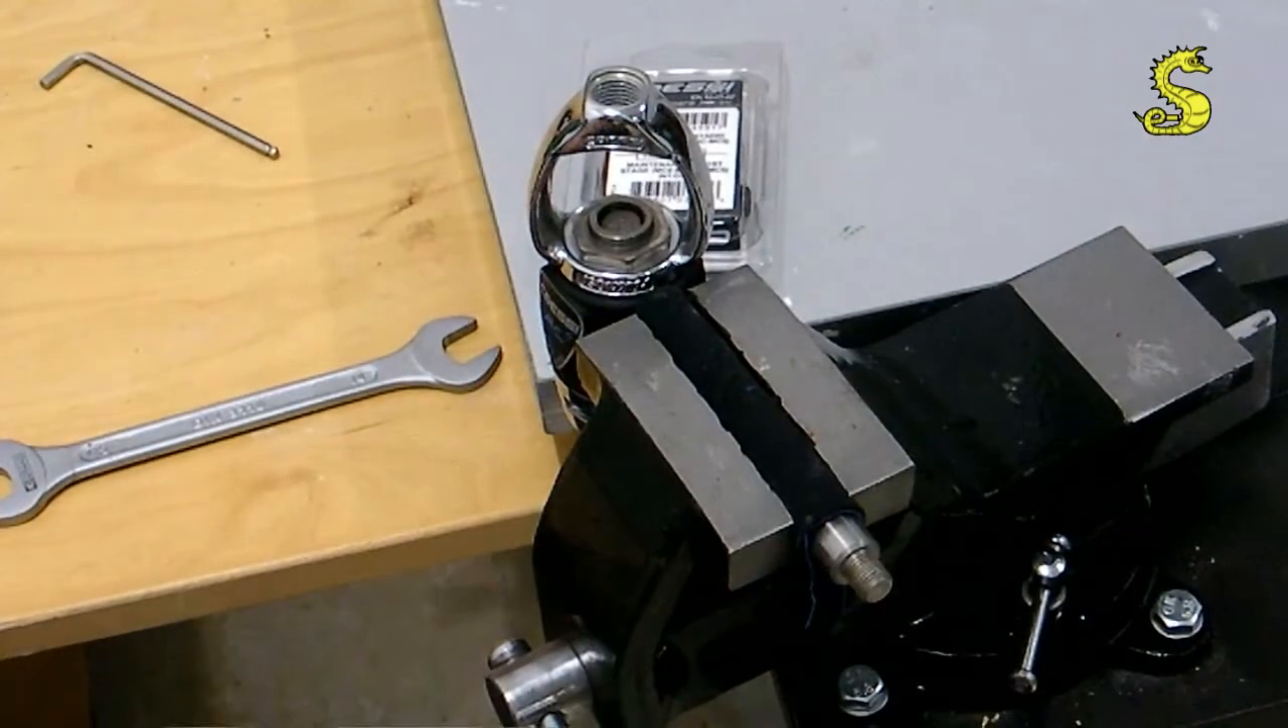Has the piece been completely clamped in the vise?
Yes.